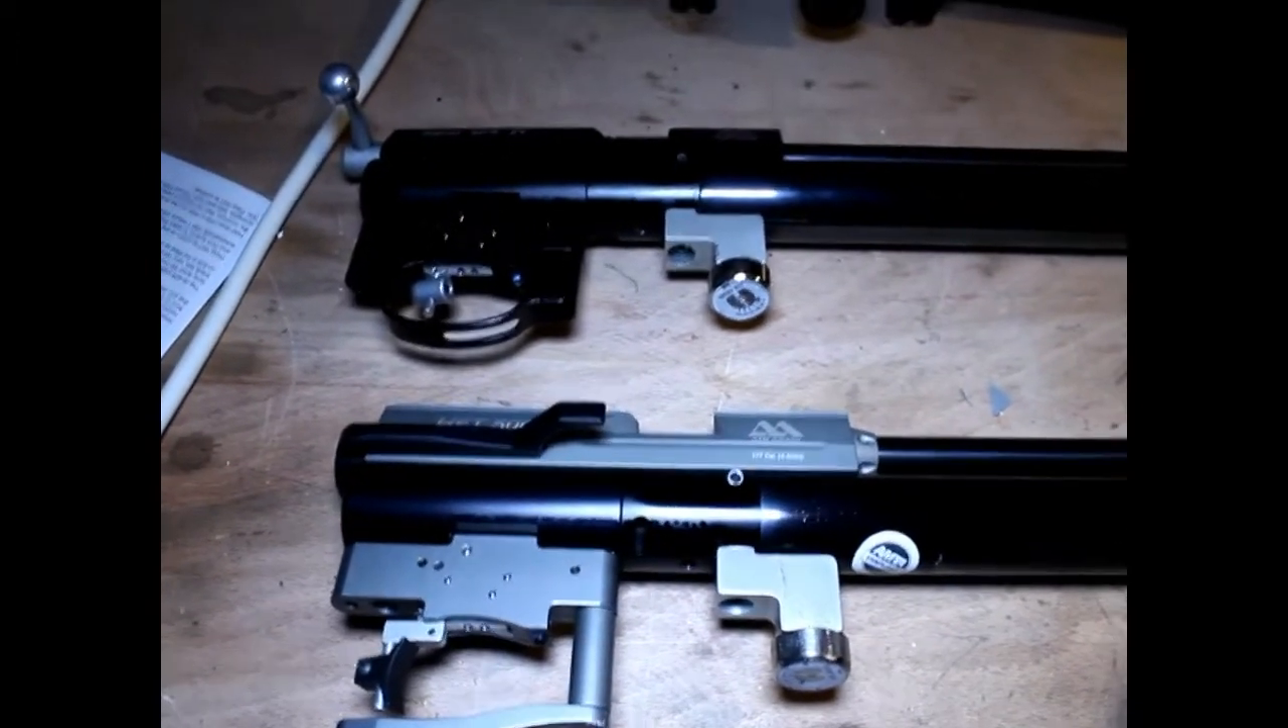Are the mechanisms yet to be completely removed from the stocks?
No.